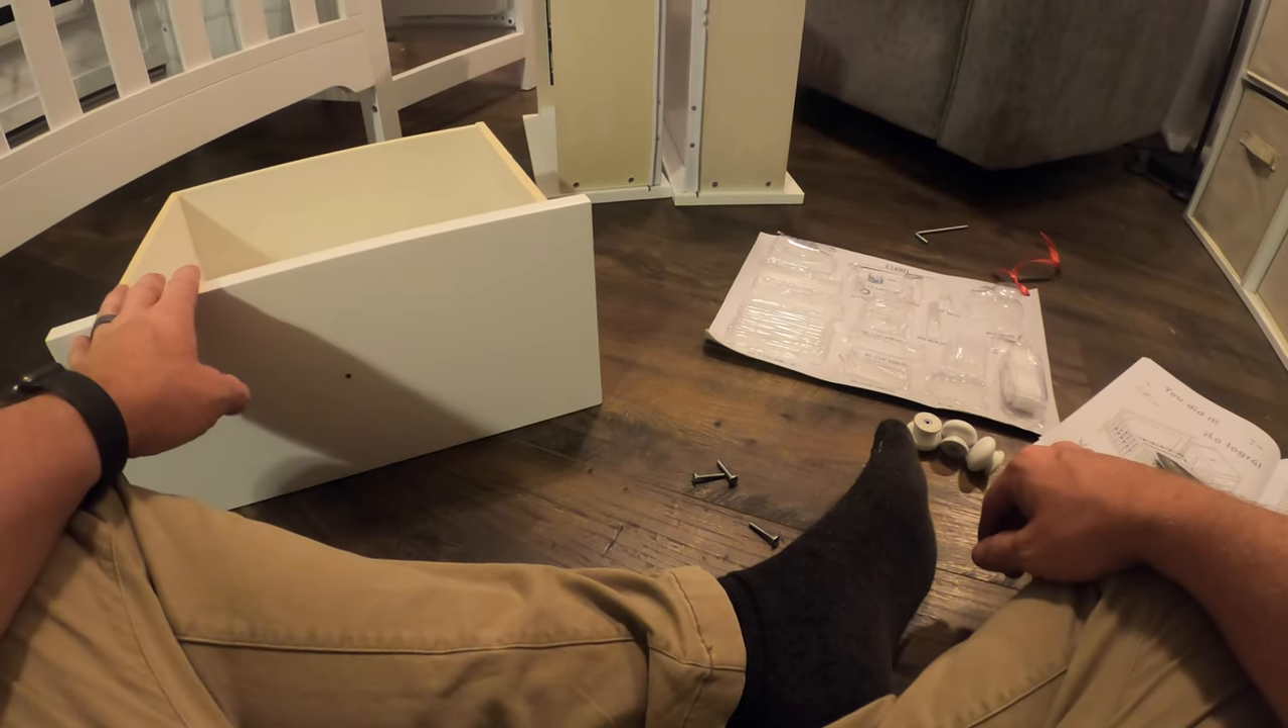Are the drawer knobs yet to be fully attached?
Yes.